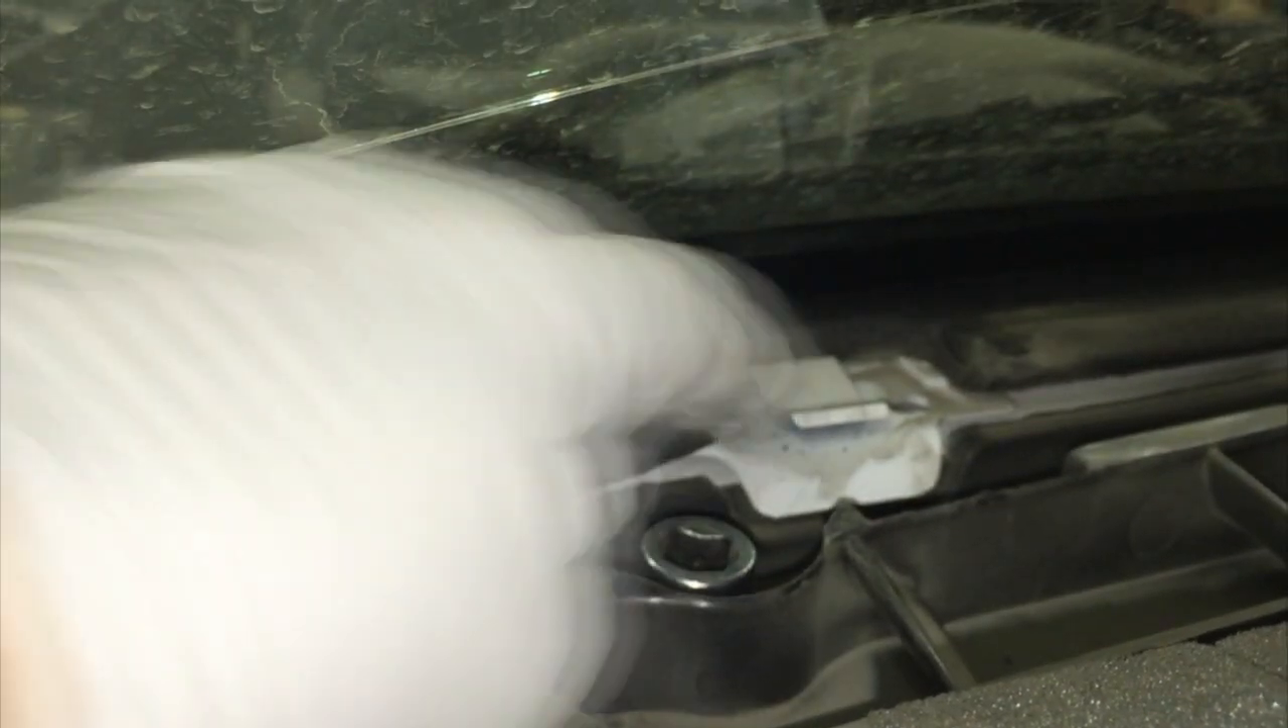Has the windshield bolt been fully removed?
No.